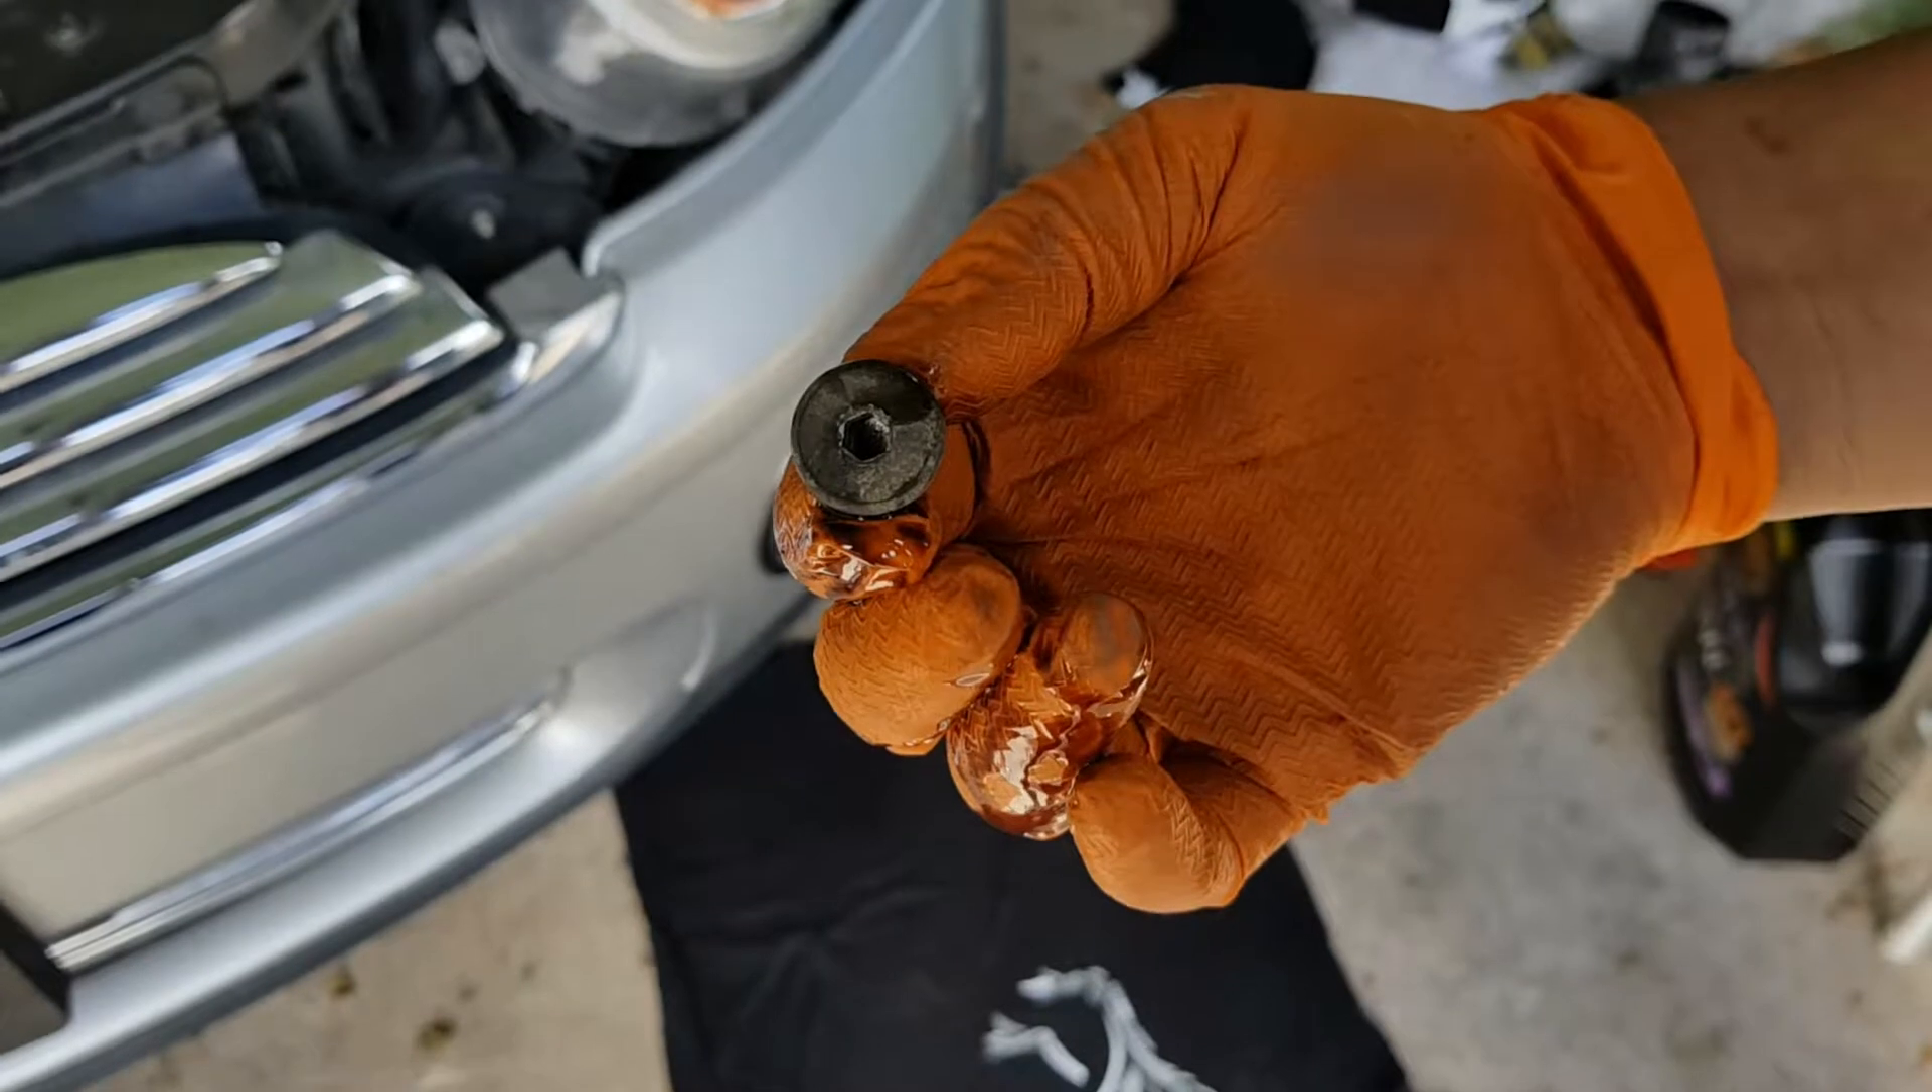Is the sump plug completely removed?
Yes.